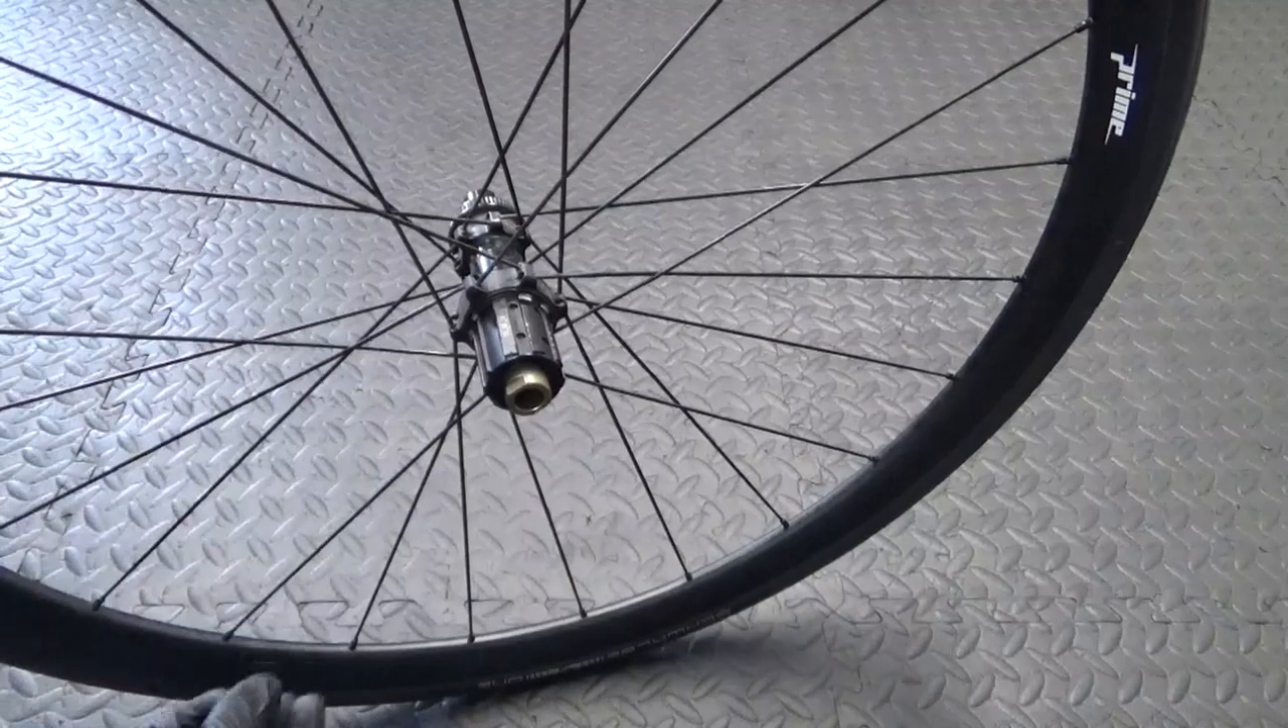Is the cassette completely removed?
Yes.